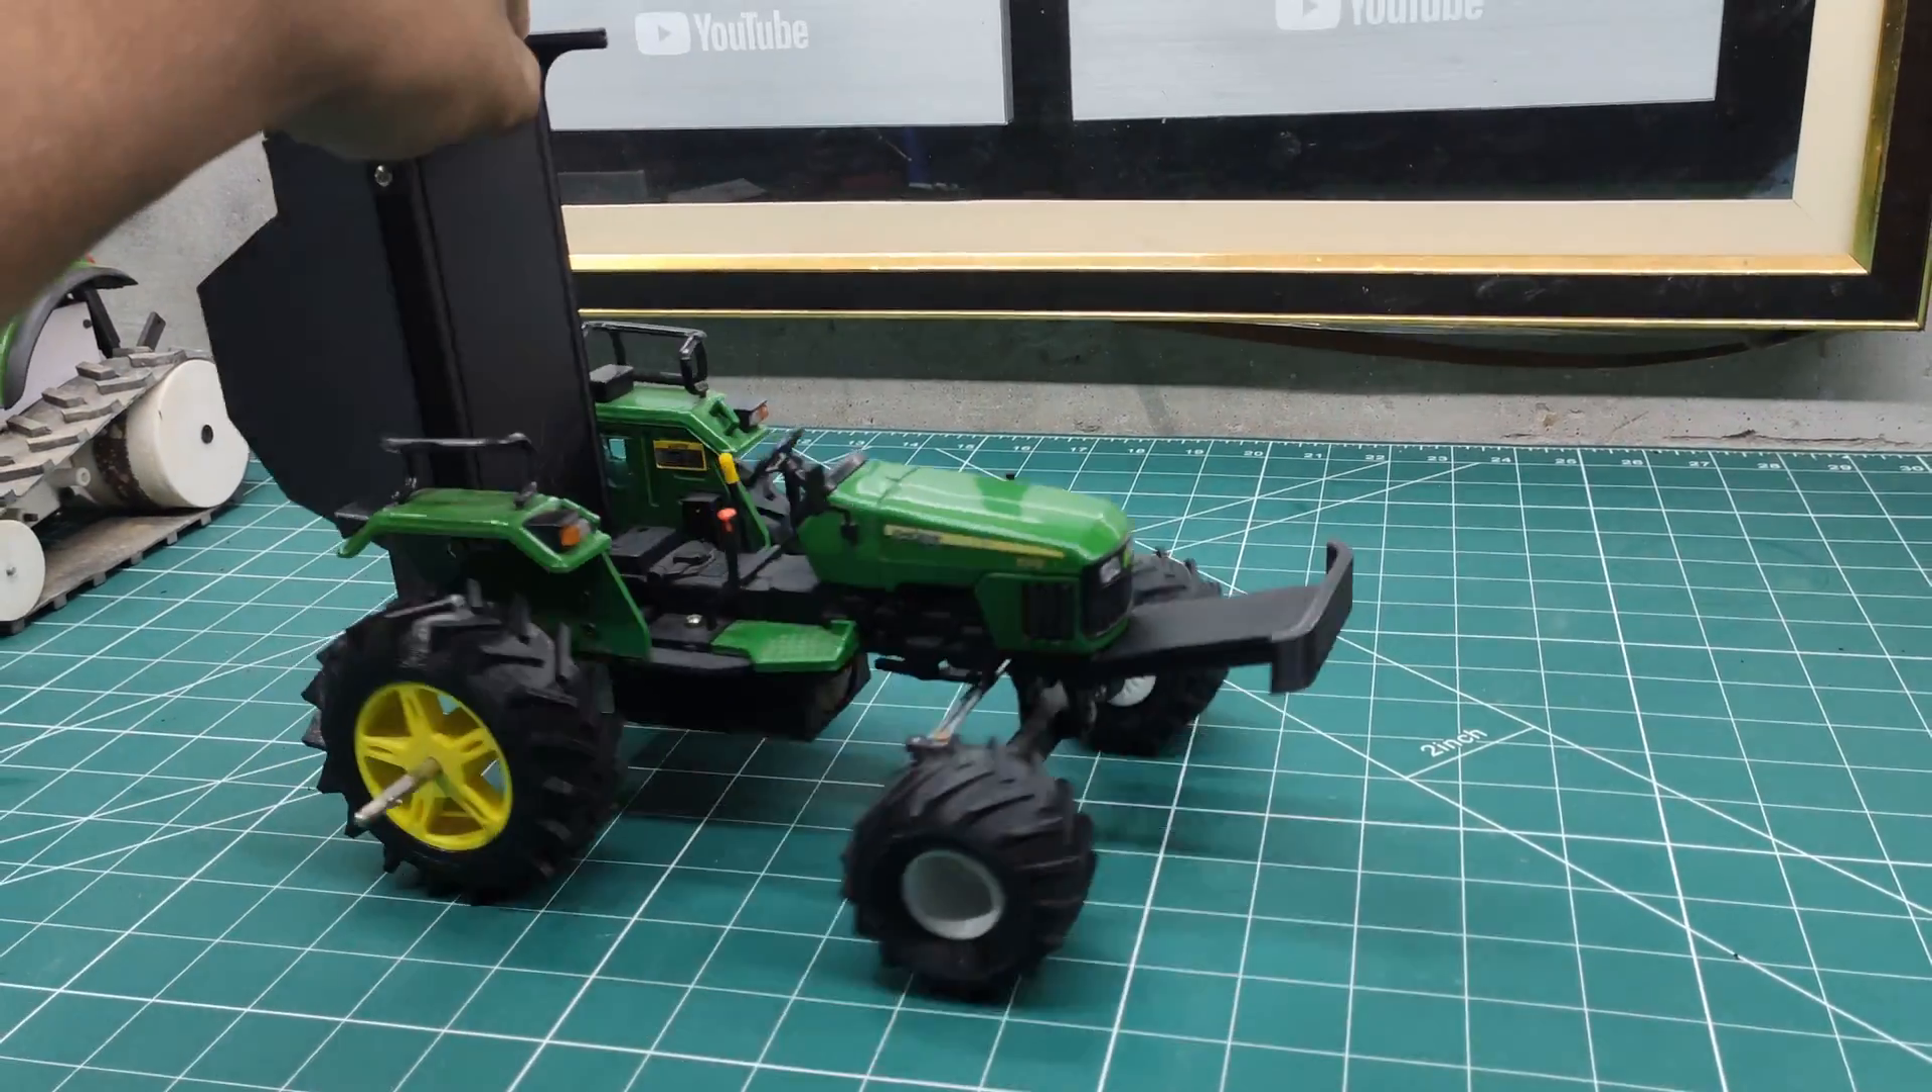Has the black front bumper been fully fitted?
Yes.